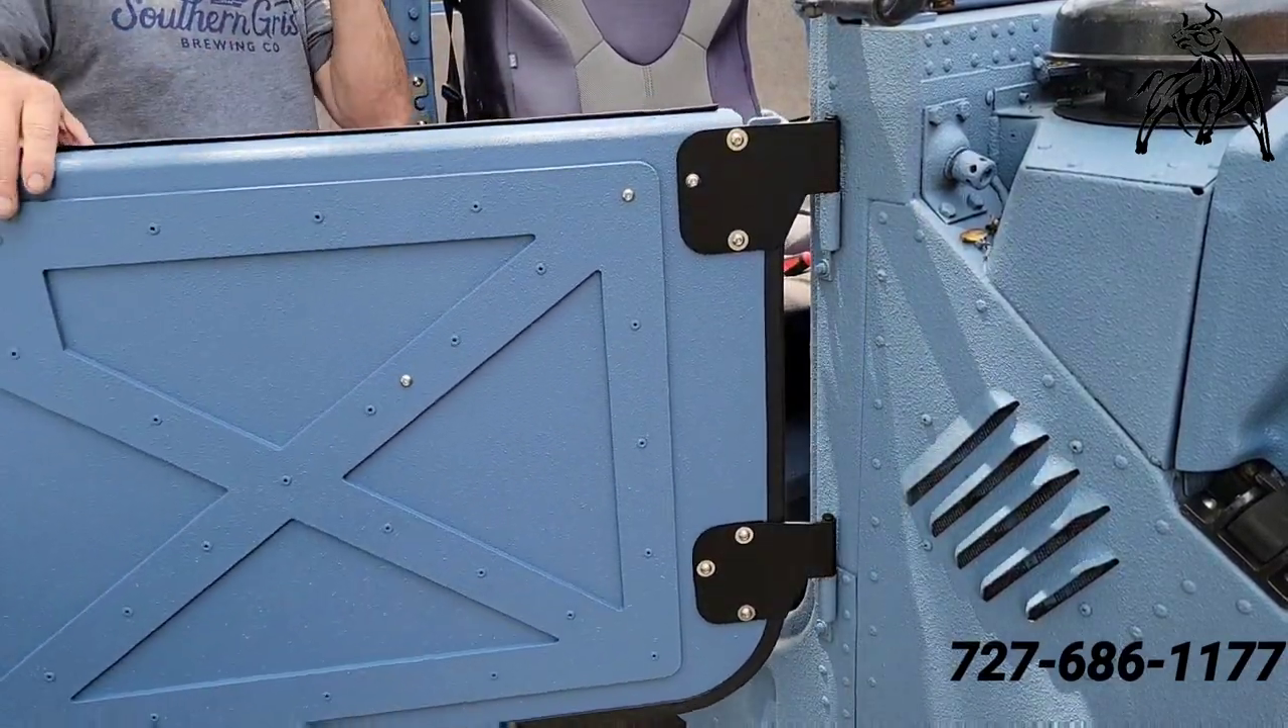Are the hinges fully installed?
Yes.